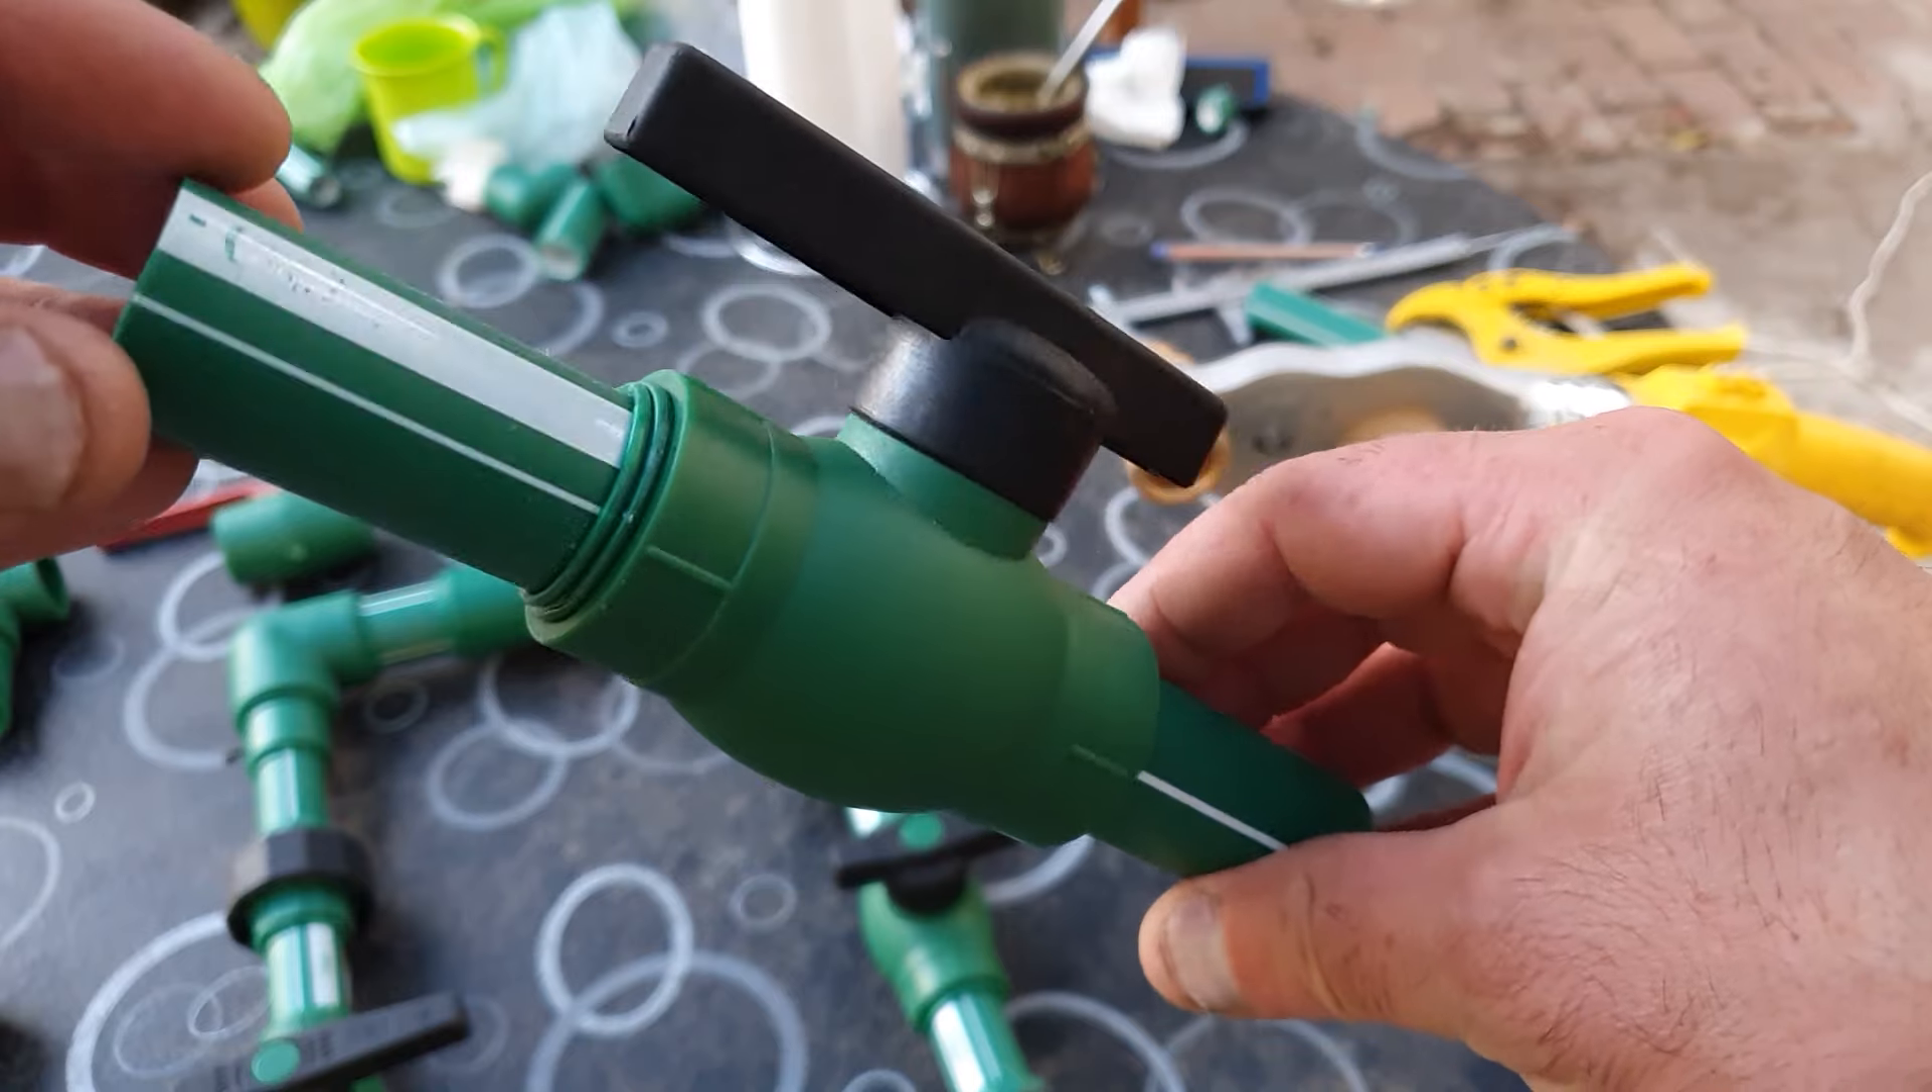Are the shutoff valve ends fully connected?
Yes.